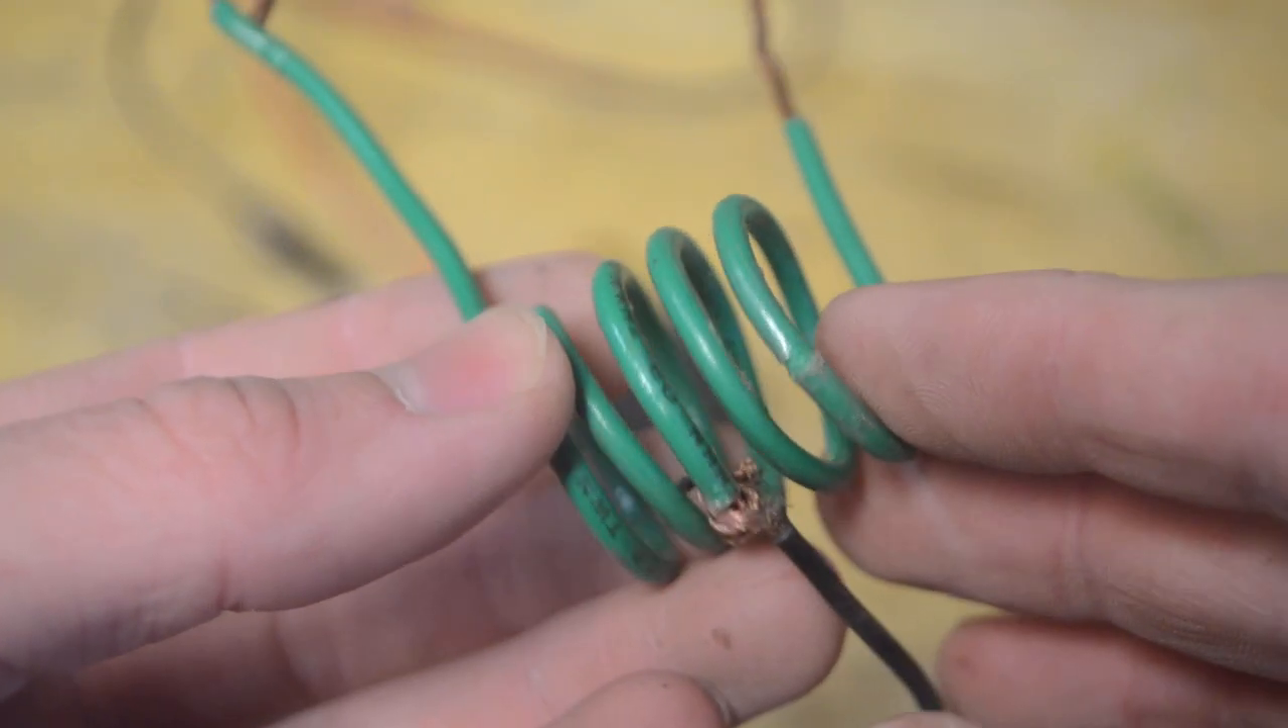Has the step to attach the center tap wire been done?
Yes.